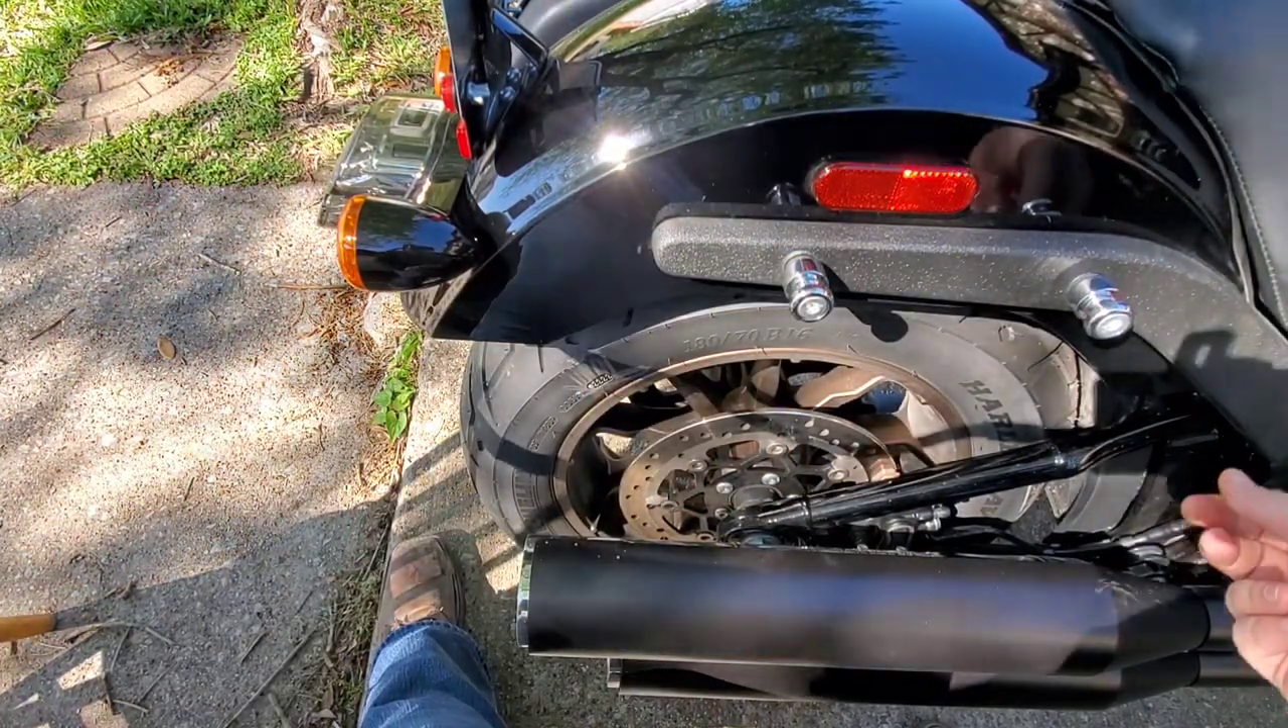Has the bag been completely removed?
Yes.